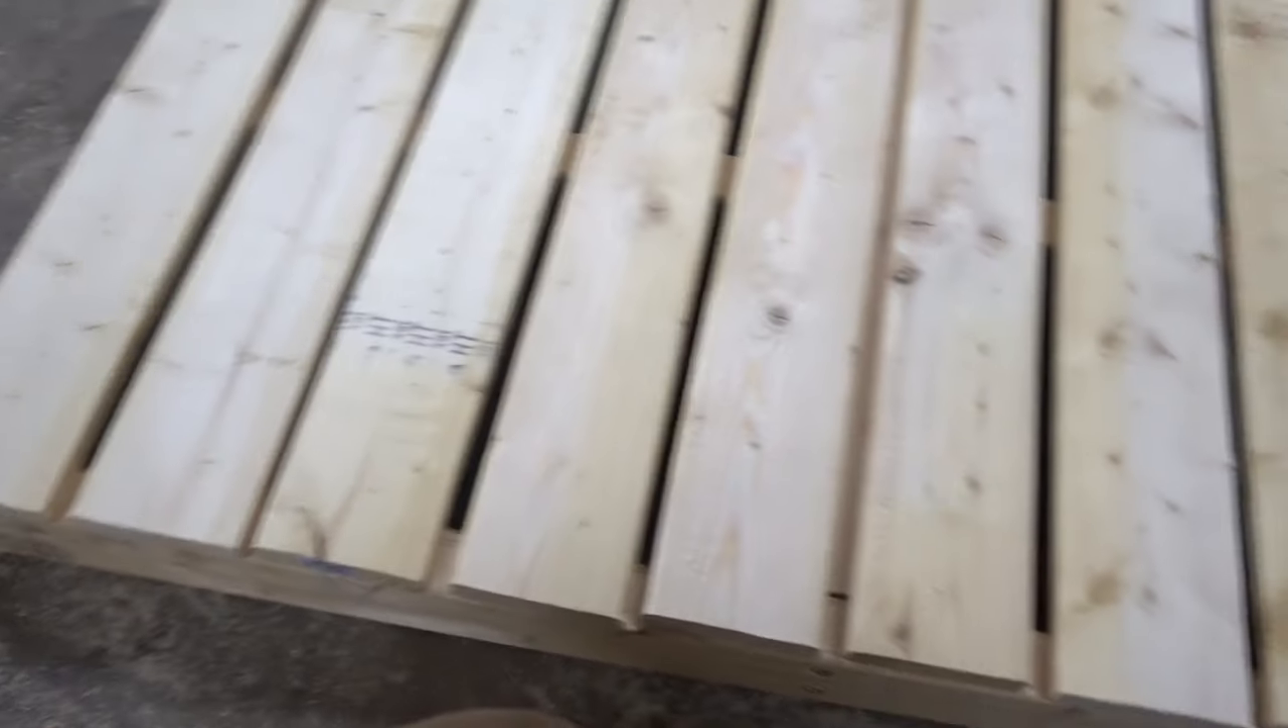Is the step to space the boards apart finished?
Yes.